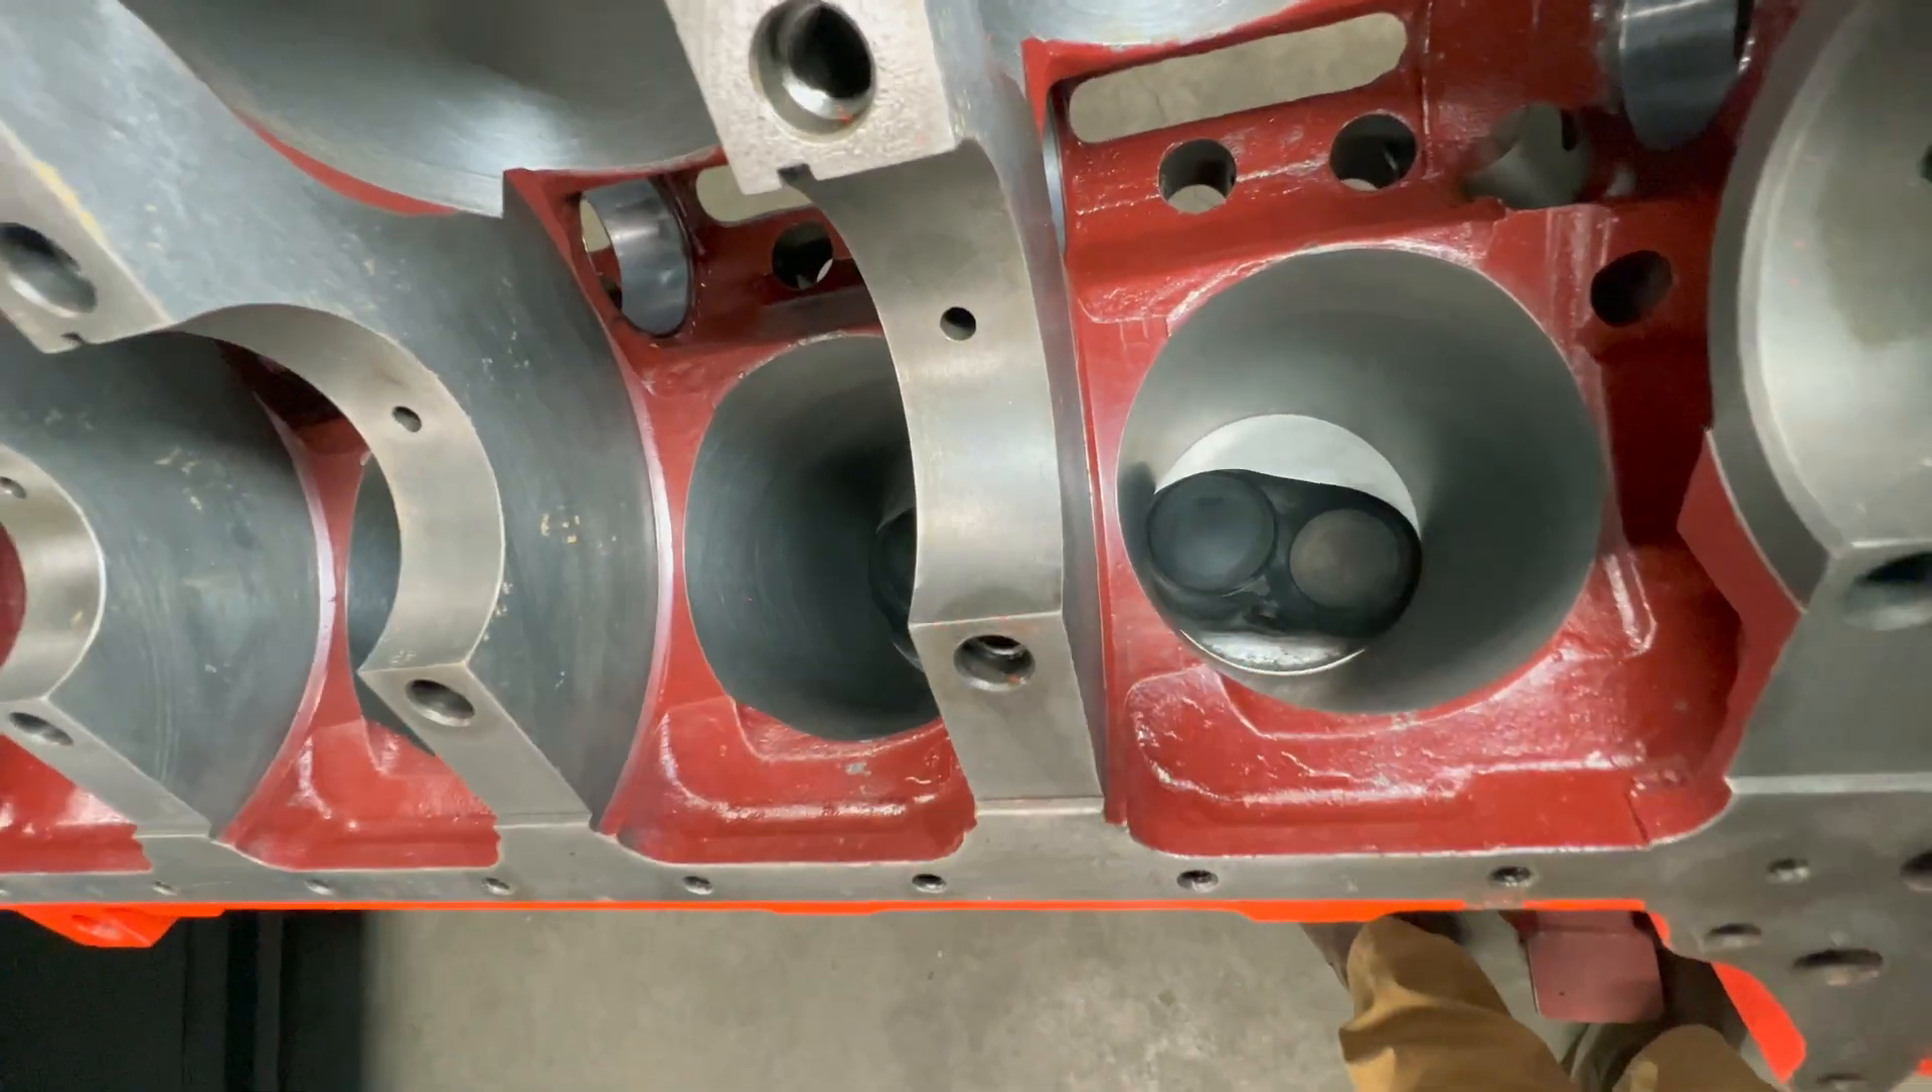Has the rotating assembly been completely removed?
Yes.